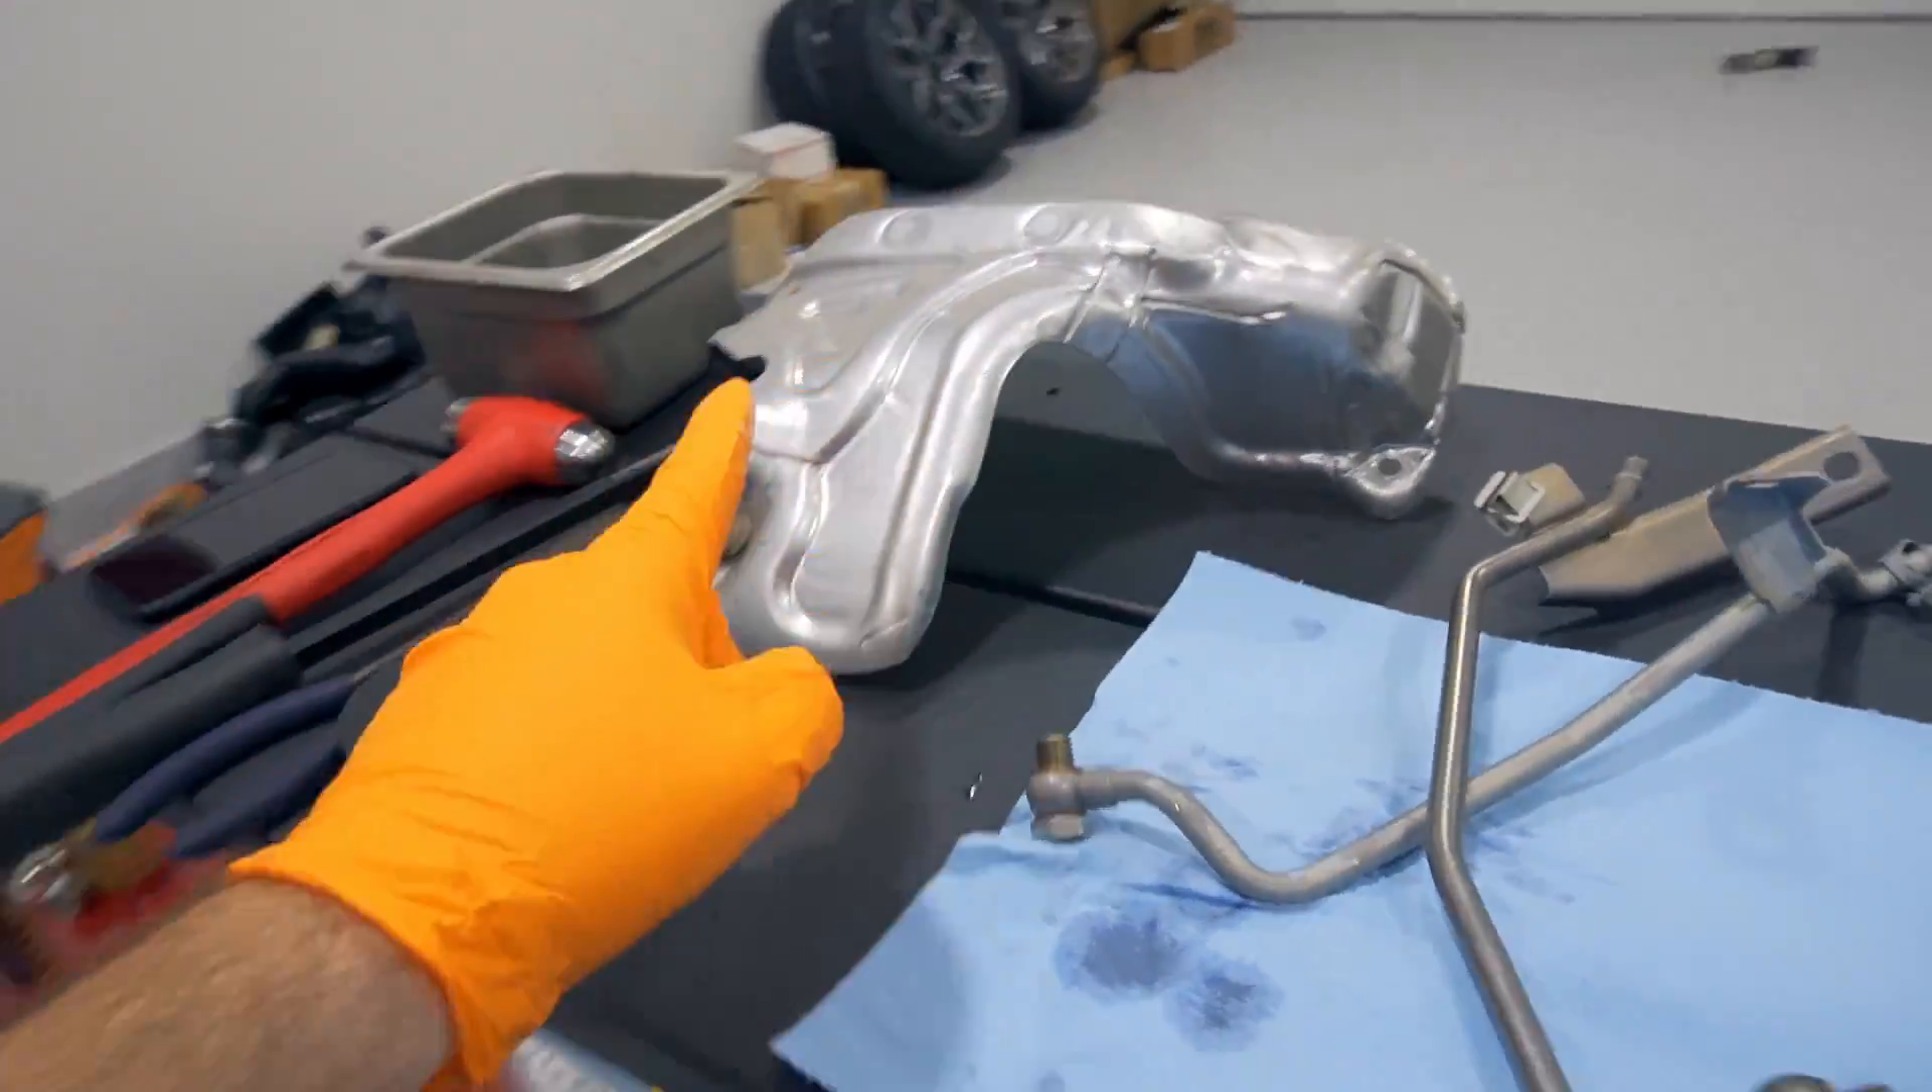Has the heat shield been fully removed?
Yes.